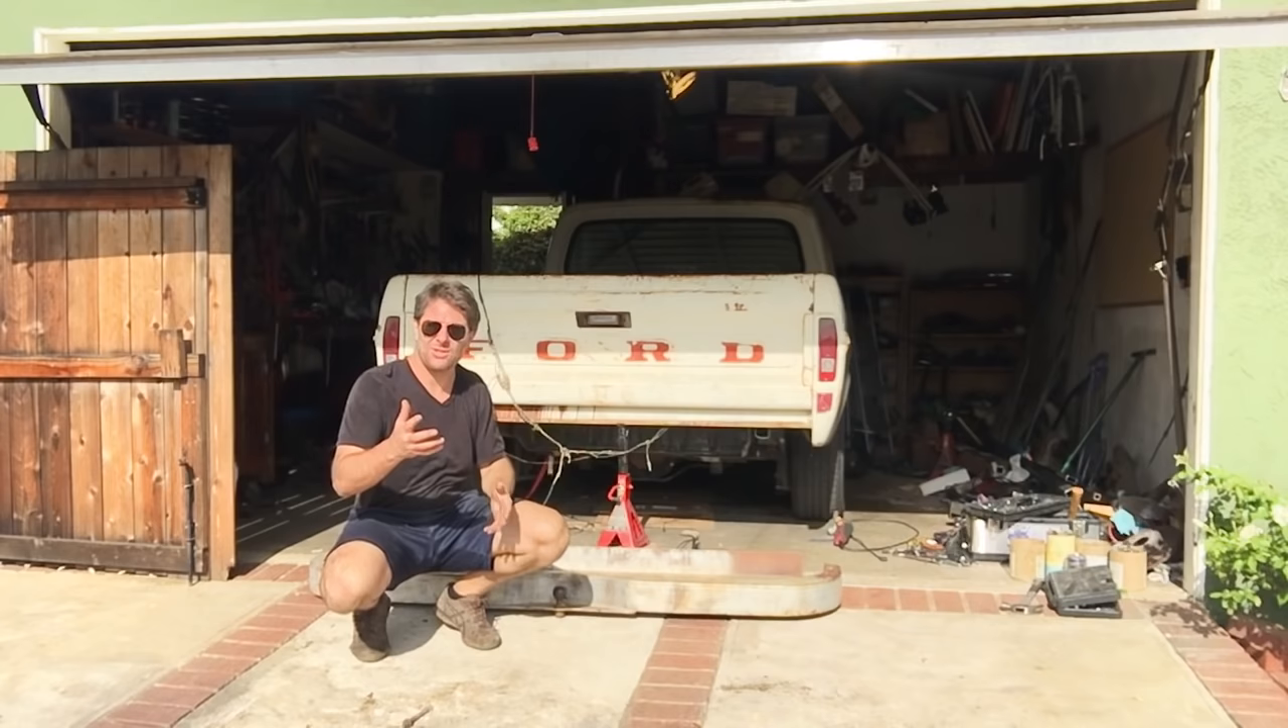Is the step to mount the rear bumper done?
No.